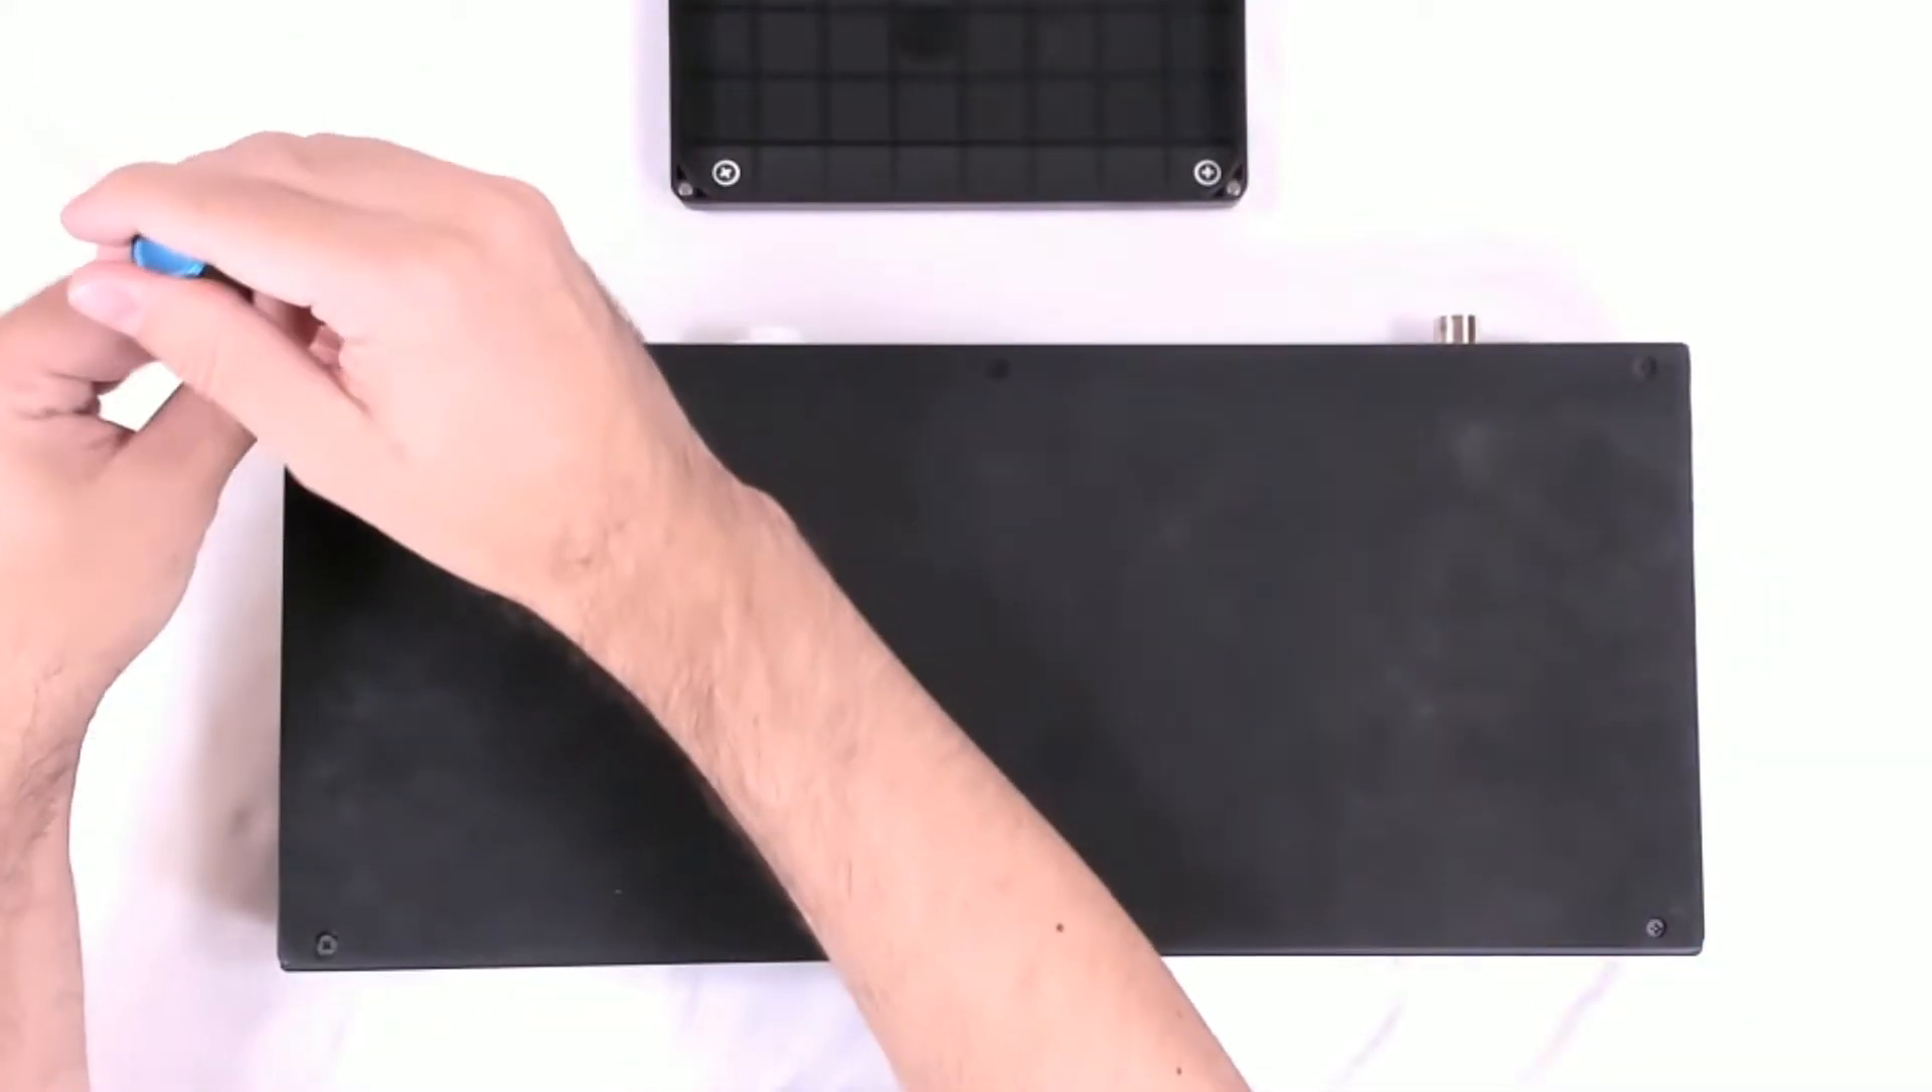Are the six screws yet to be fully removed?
Yes.